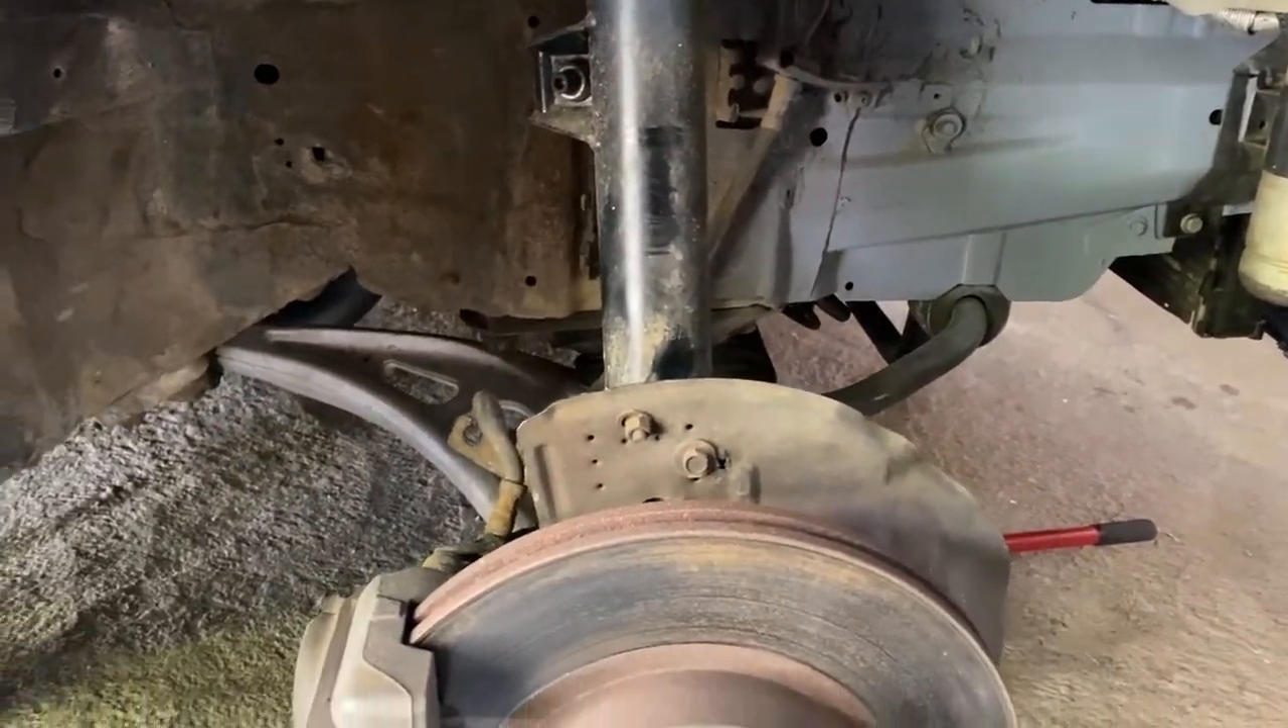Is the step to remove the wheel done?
Yes.